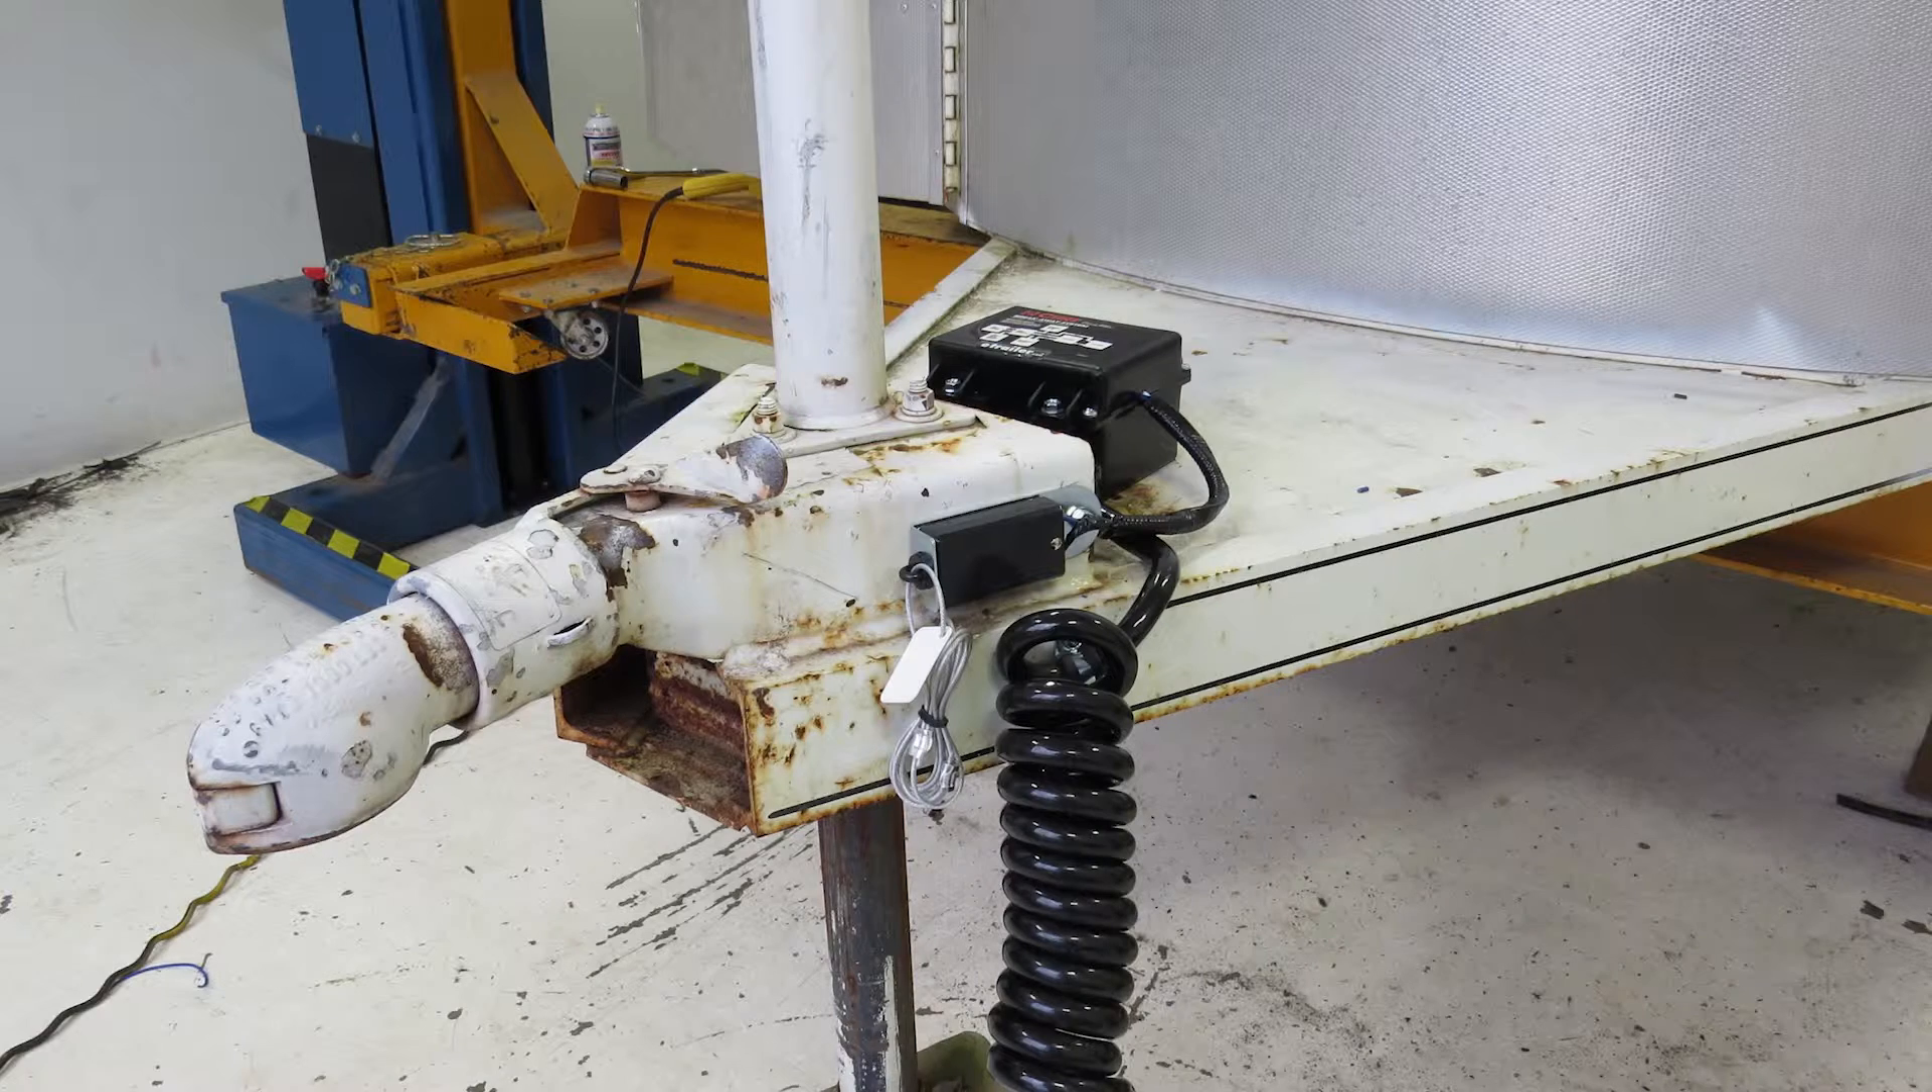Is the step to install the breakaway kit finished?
Yes.